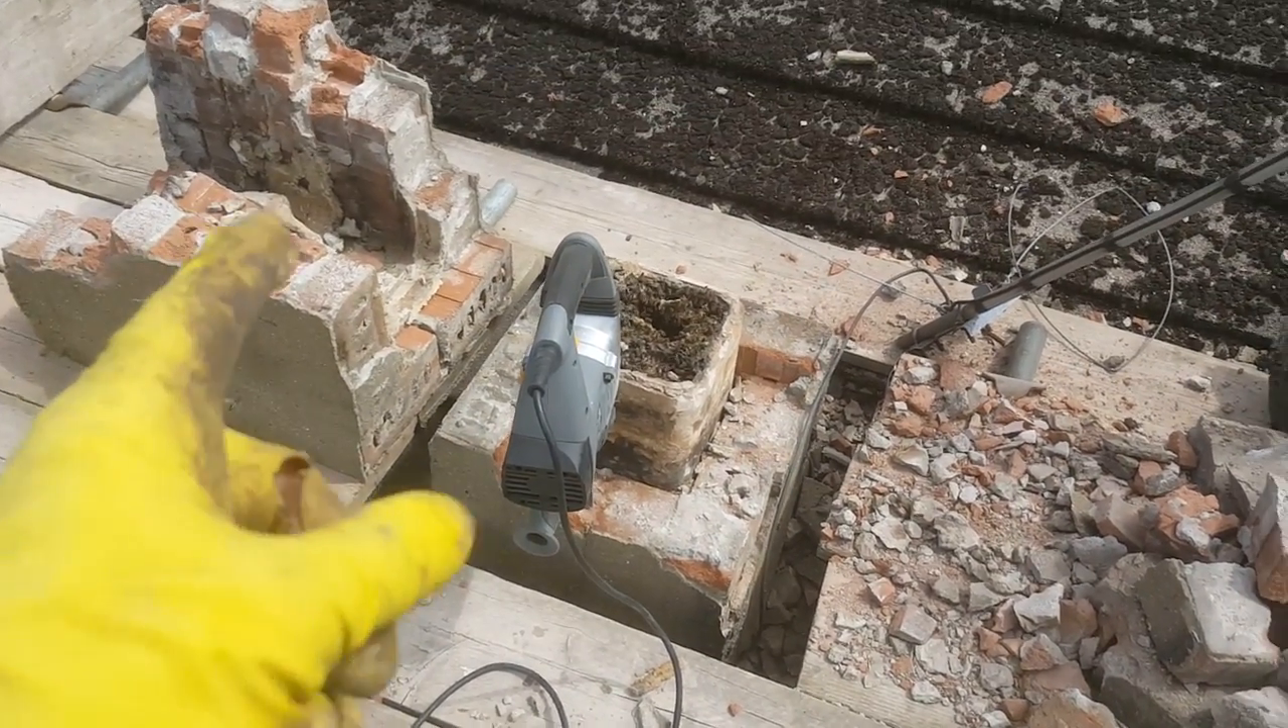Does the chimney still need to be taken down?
Yes.